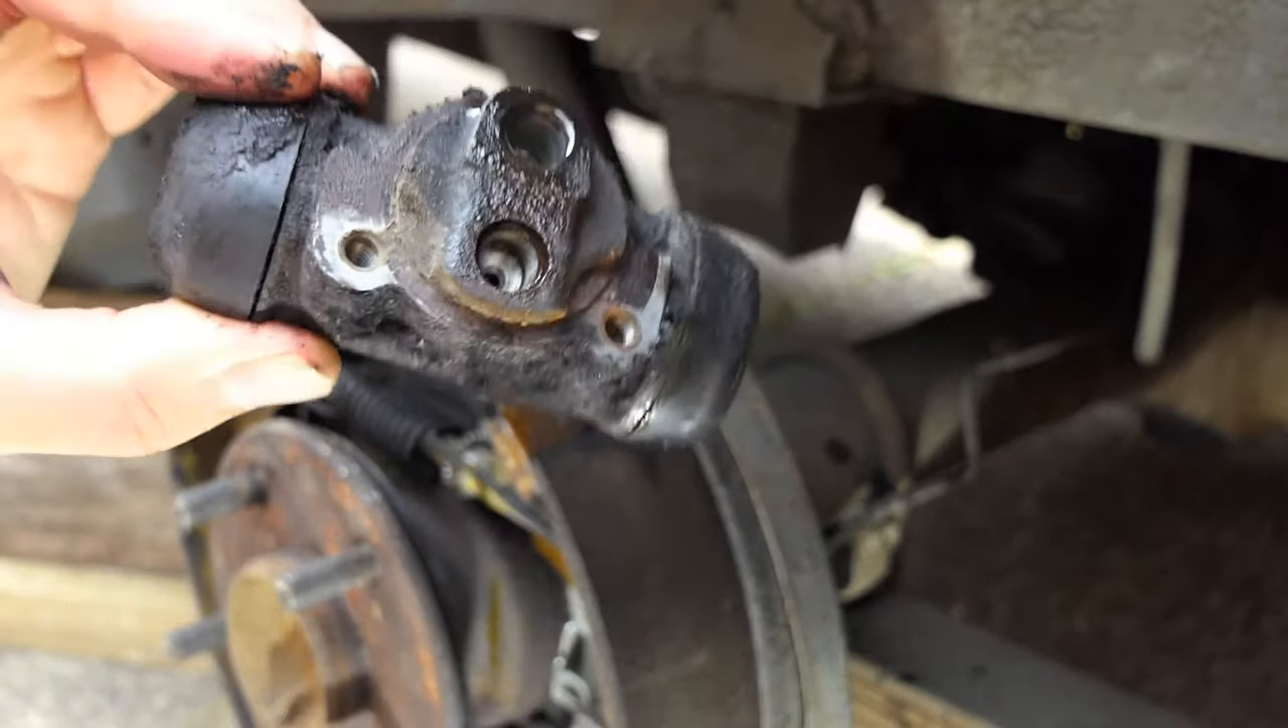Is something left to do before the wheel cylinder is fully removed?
No.